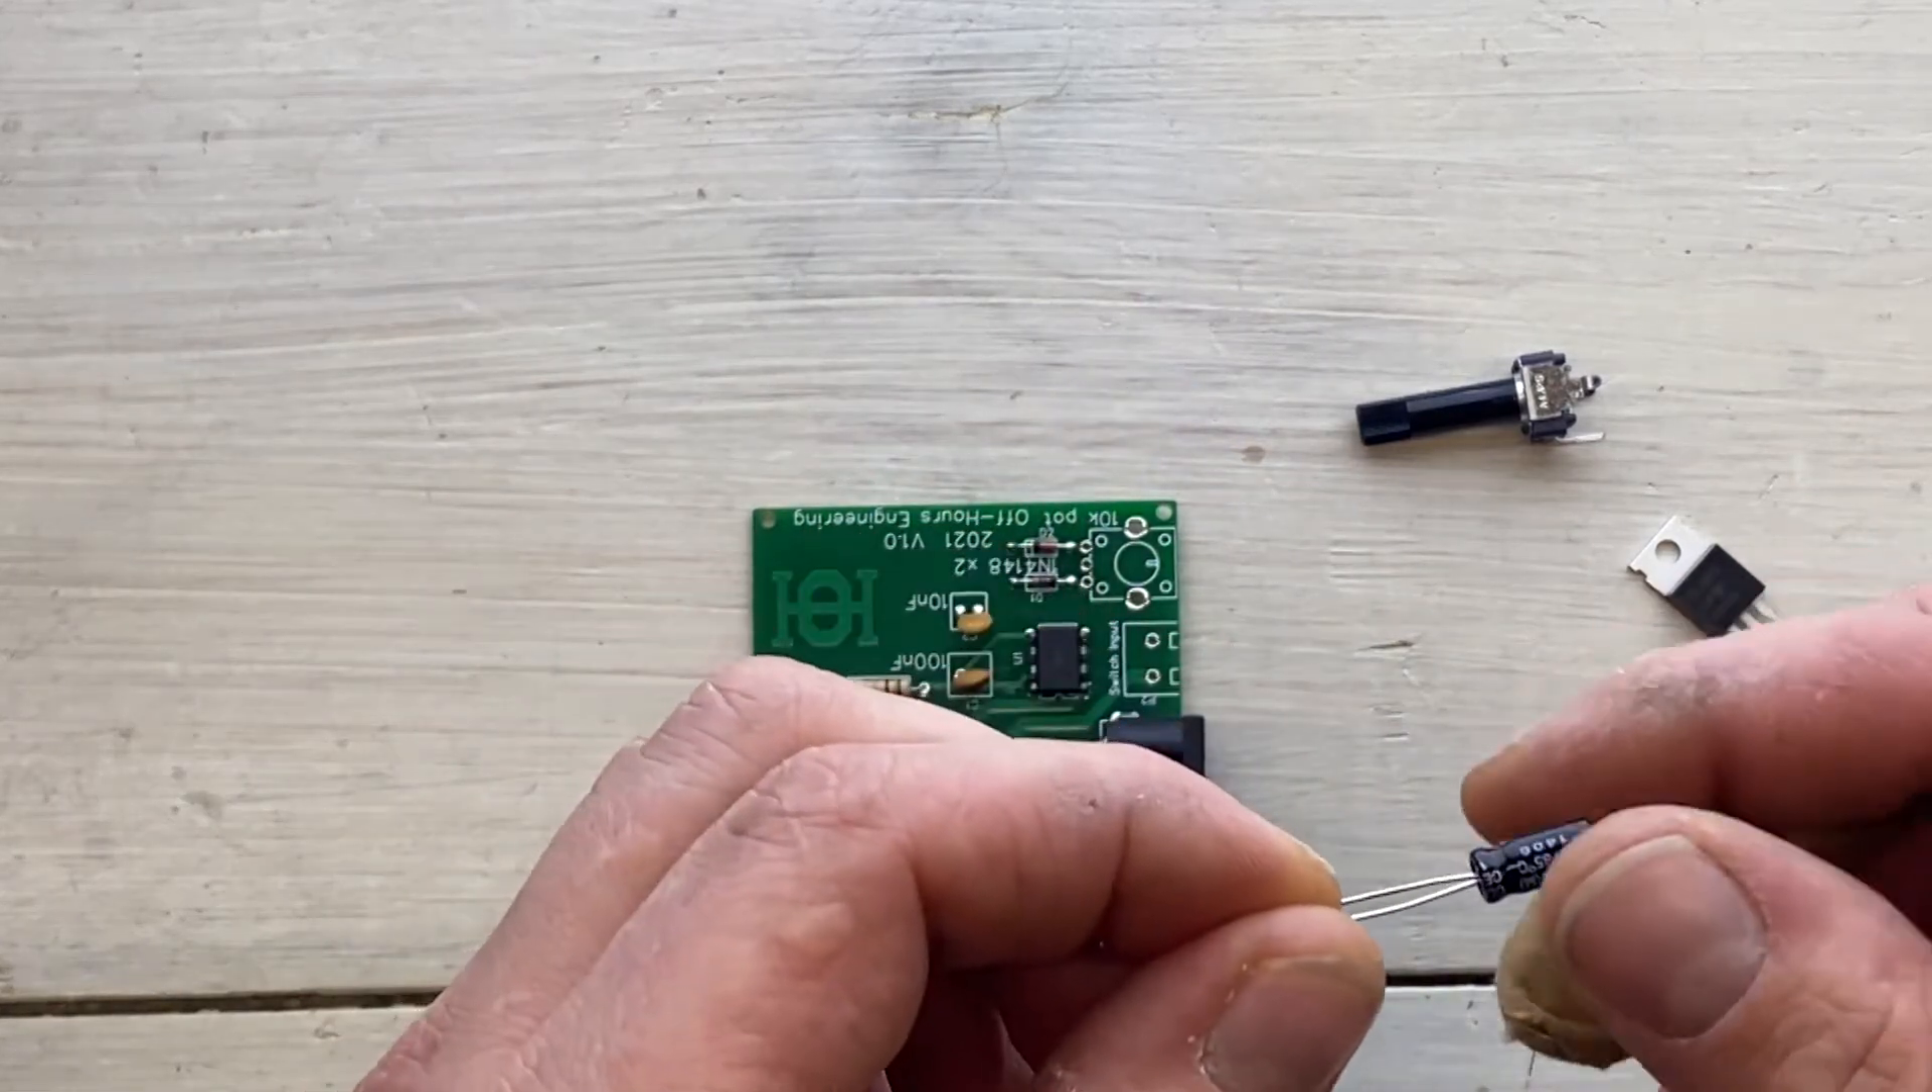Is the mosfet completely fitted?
No.